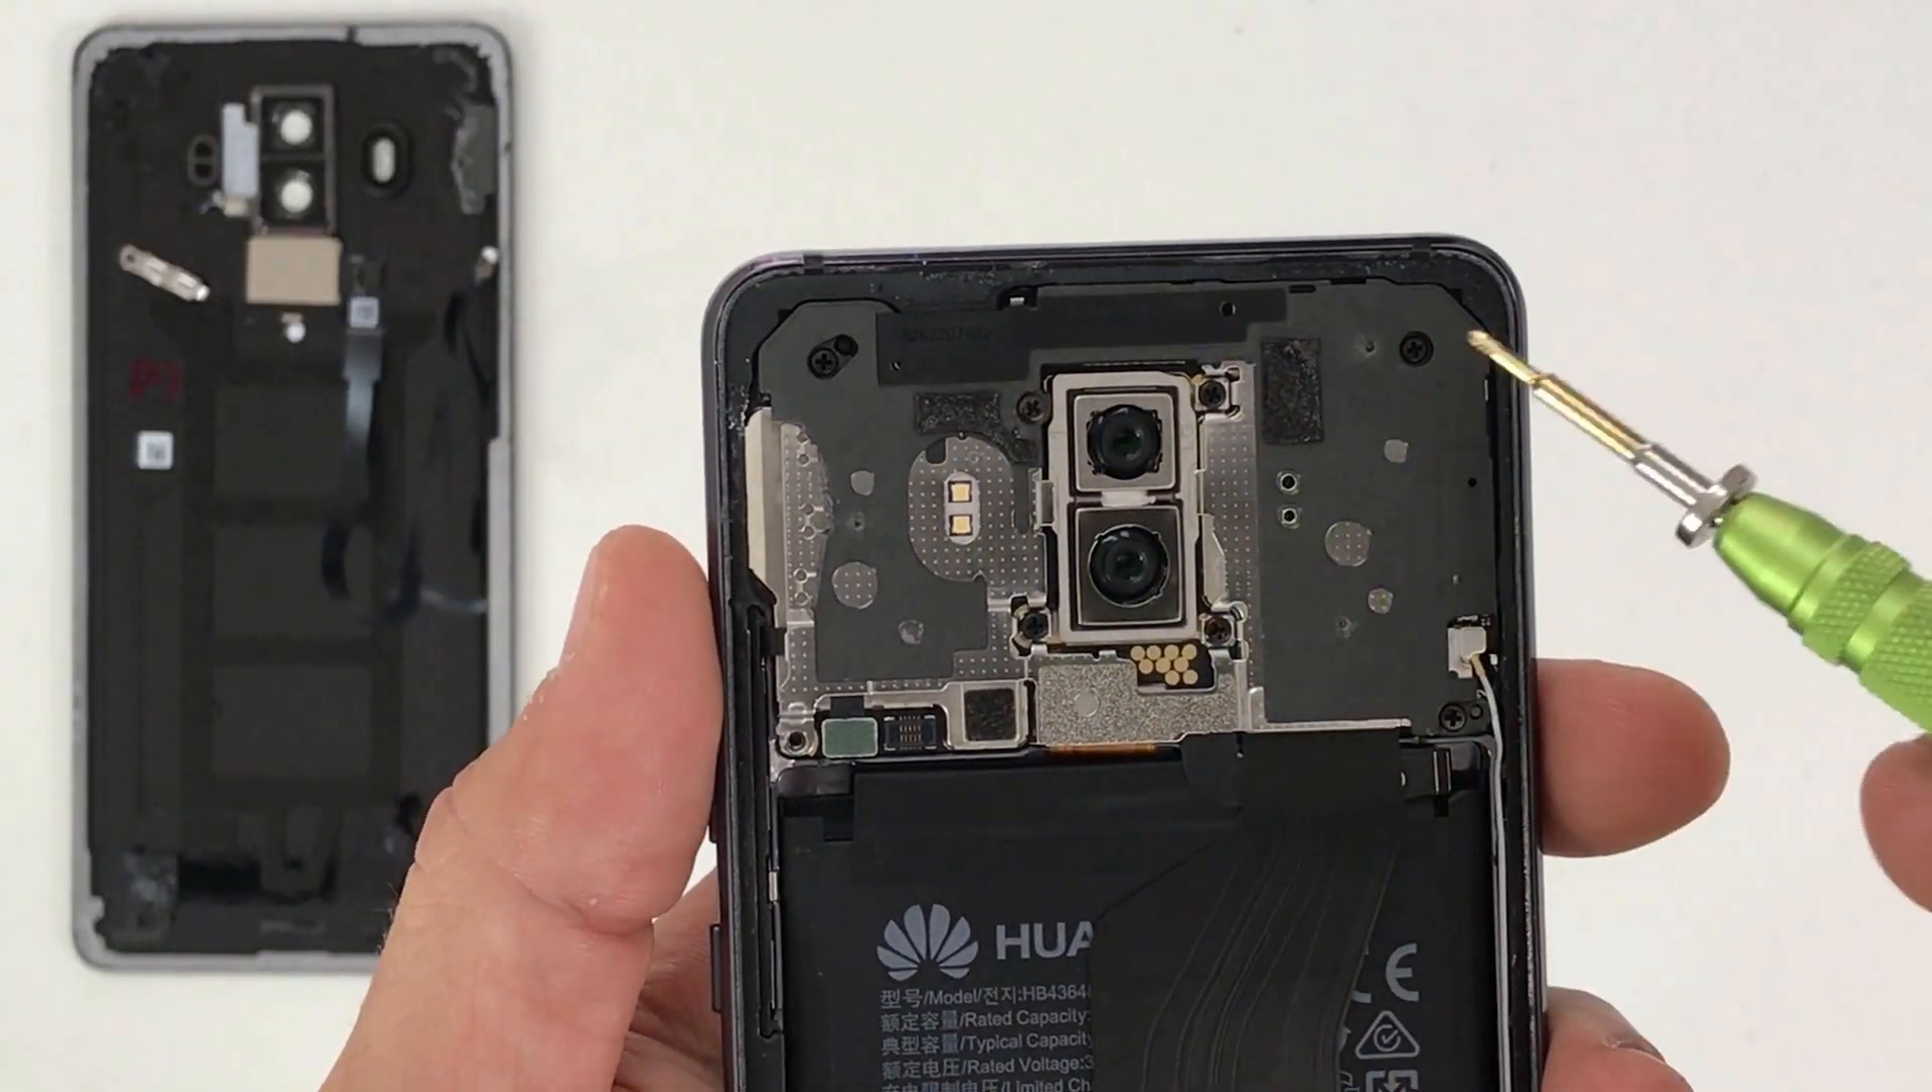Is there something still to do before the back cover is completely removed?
No.